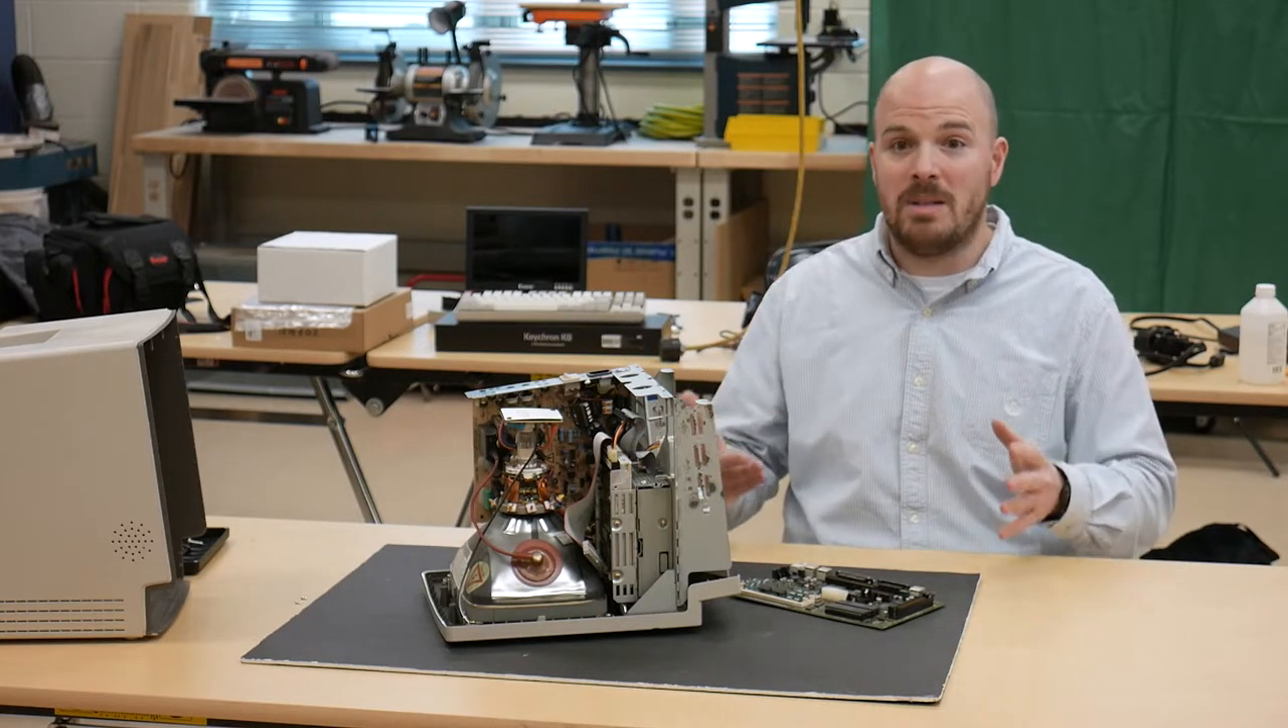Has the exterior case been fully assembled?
No.